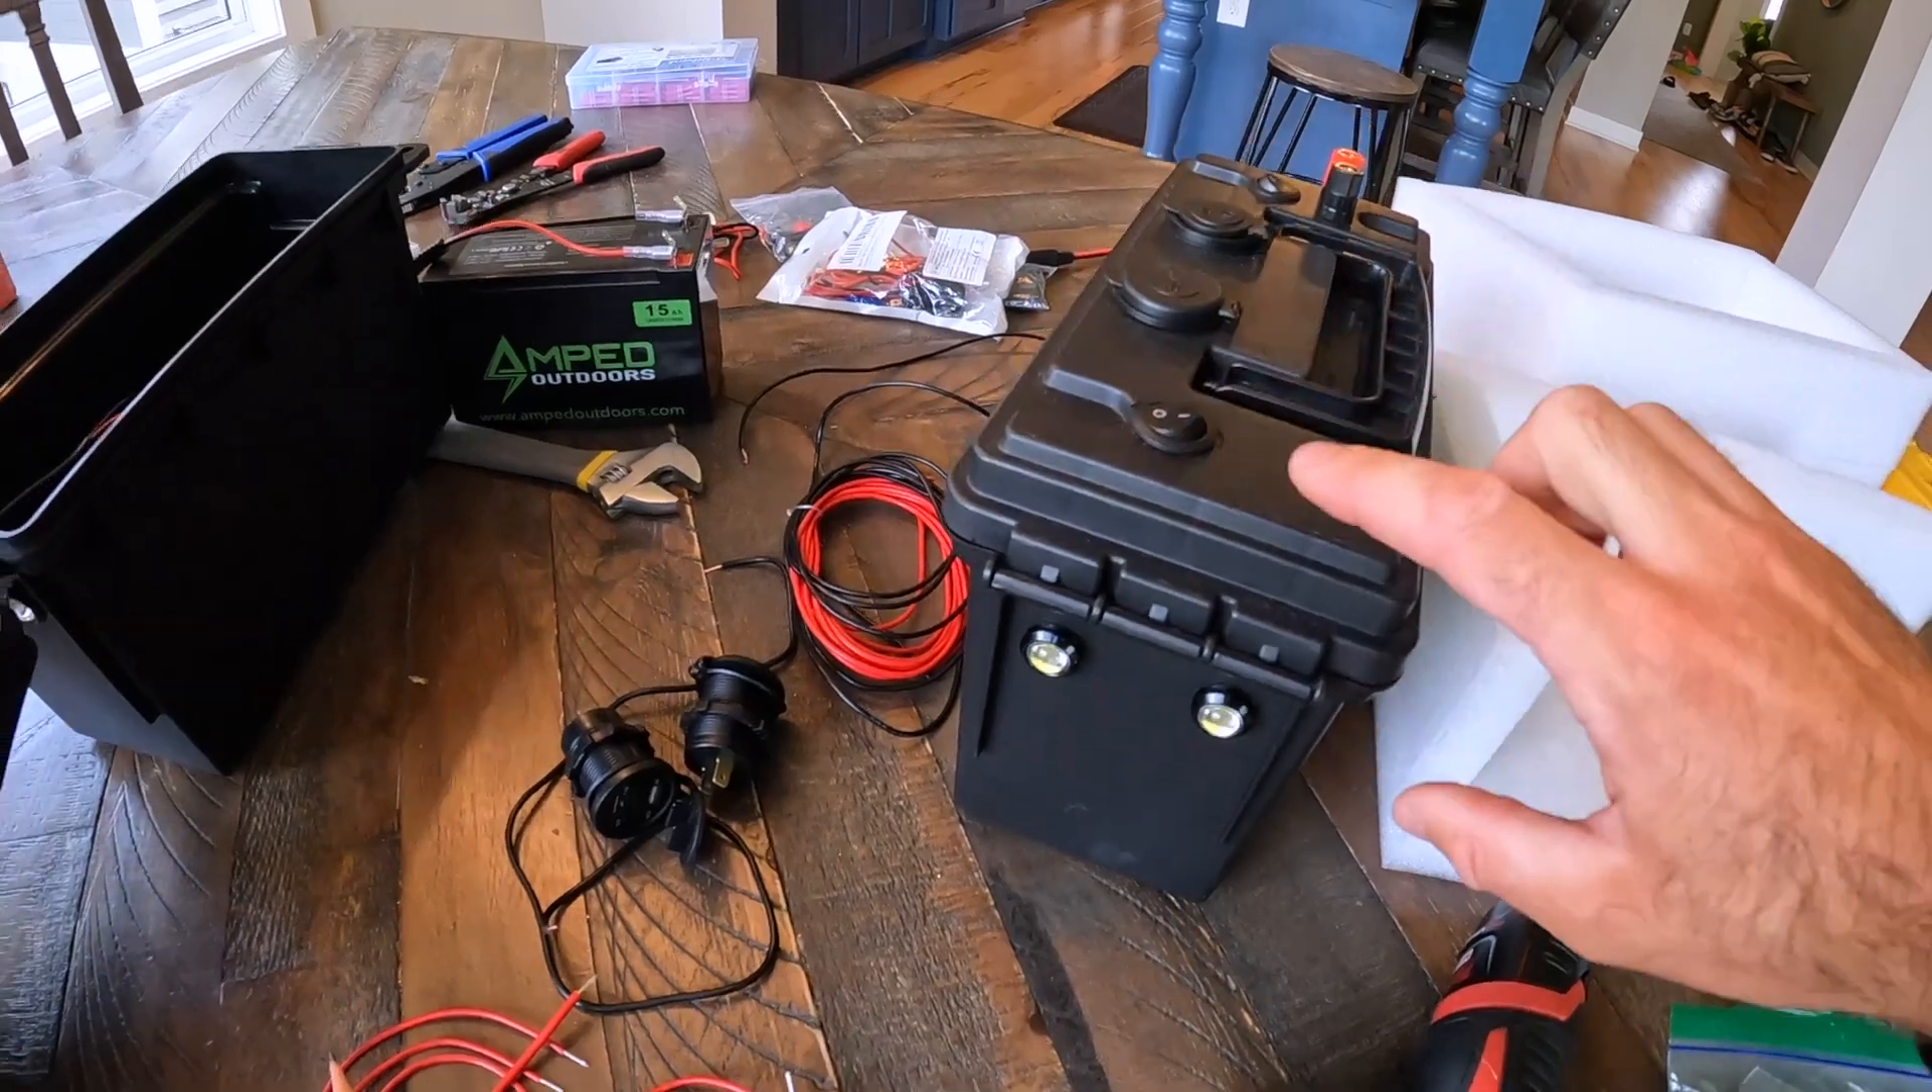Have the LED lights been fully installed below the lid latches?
Yes.